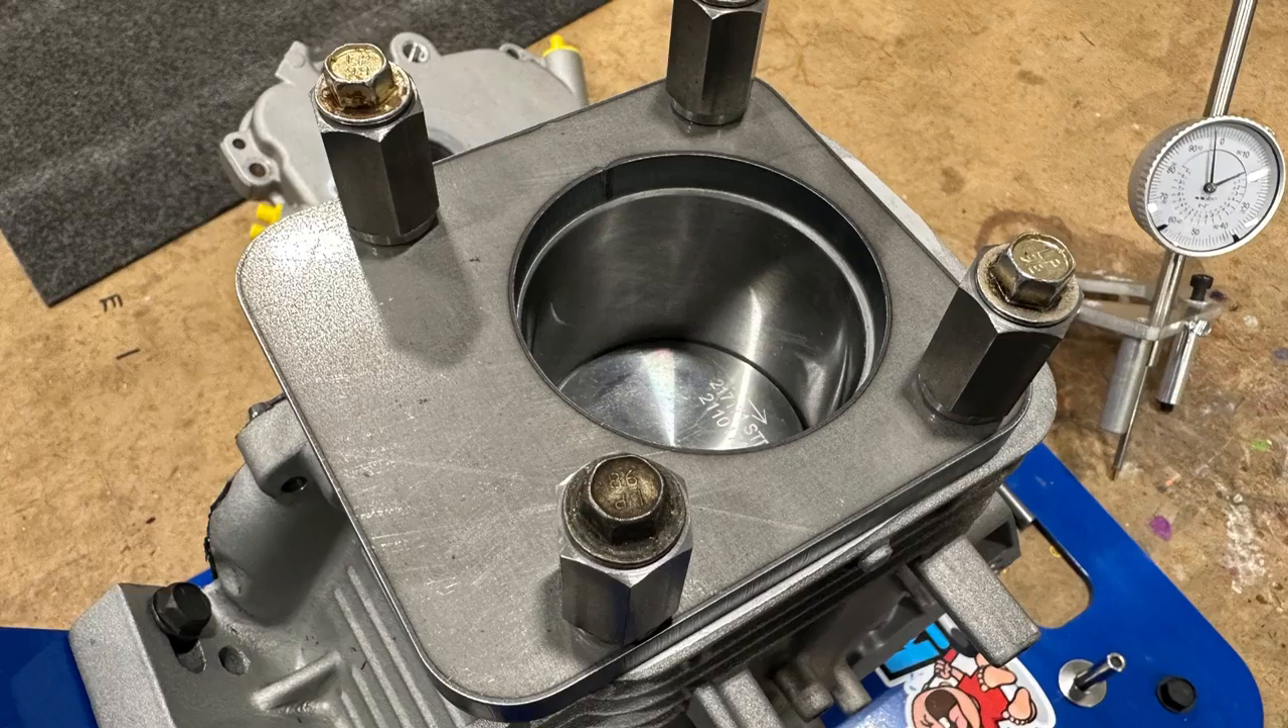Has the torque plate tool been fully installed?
Yes.